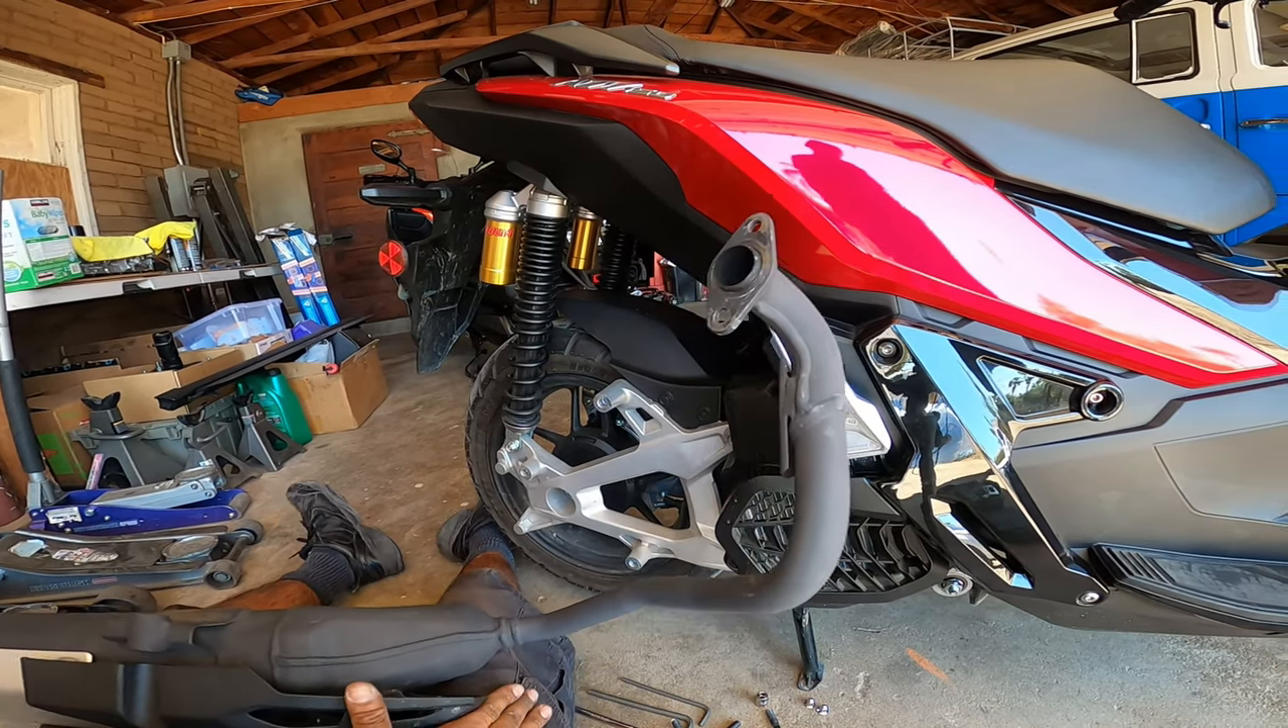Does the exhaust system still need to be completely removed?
No.